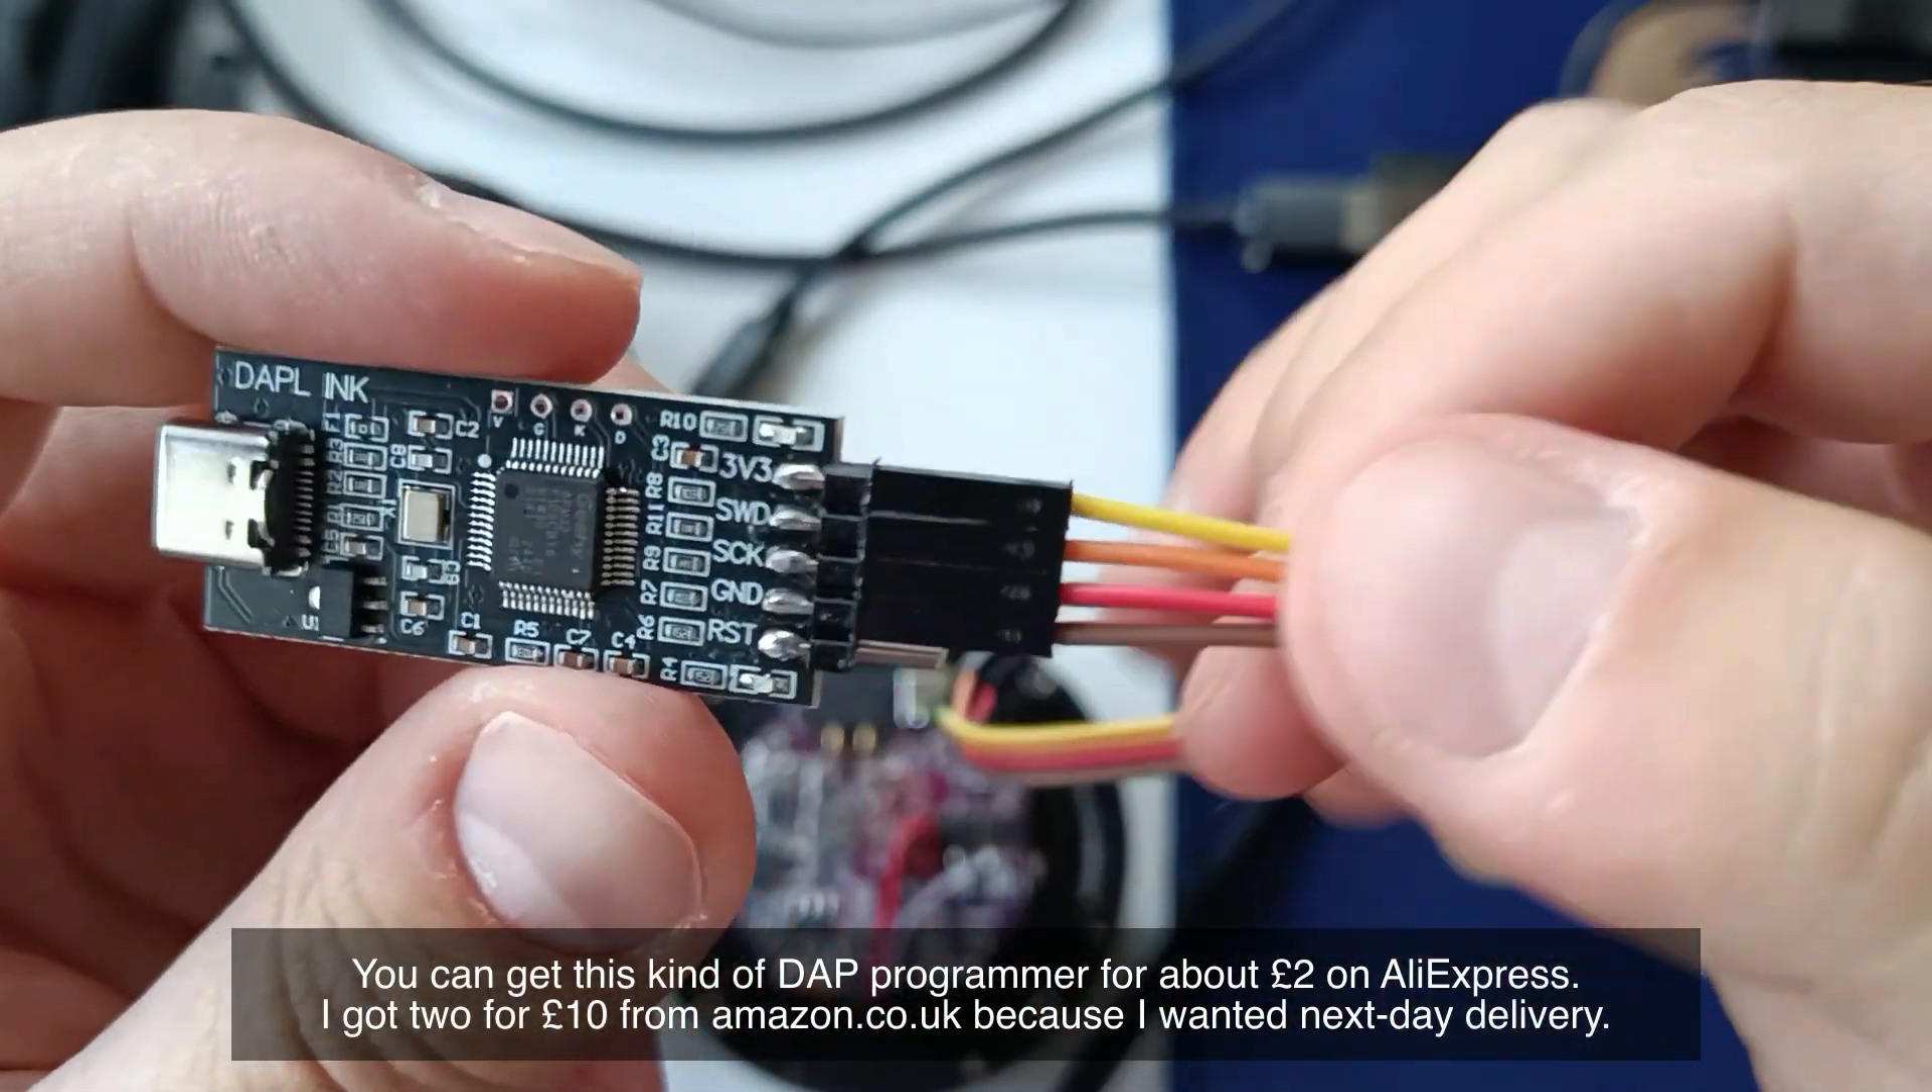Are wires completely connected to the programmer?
Yes.